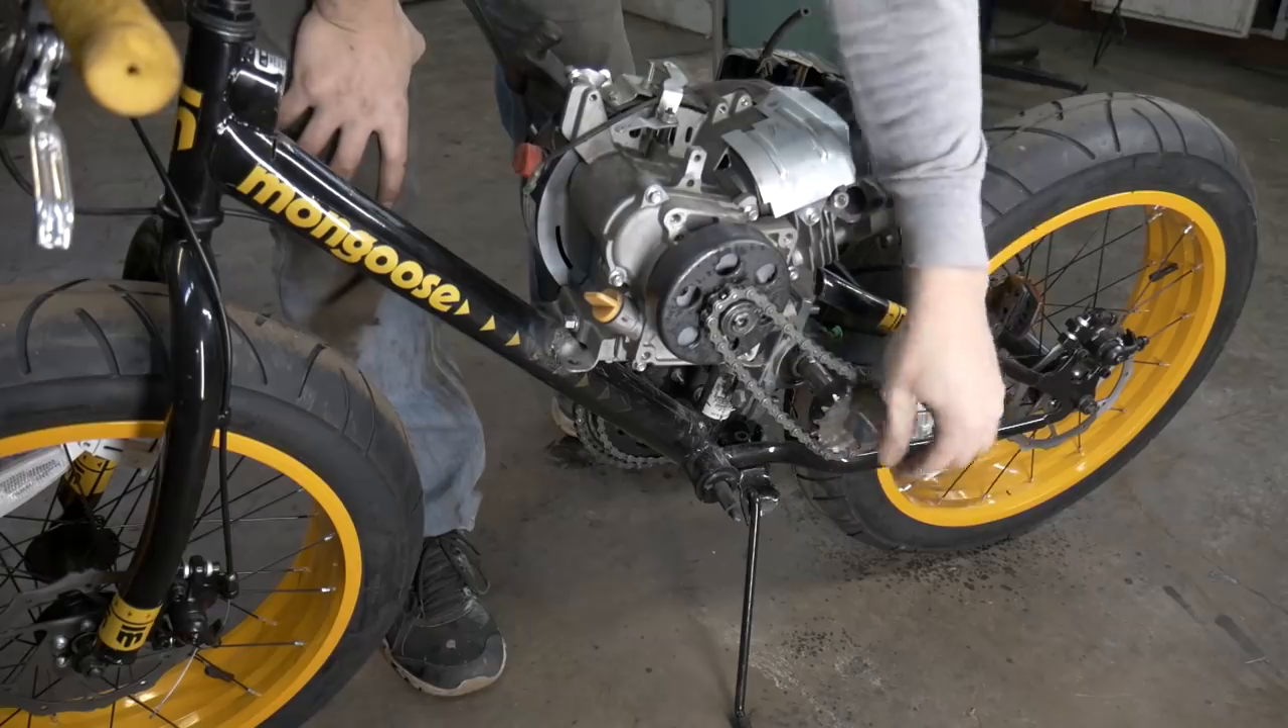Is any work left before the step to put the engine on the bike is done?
No.